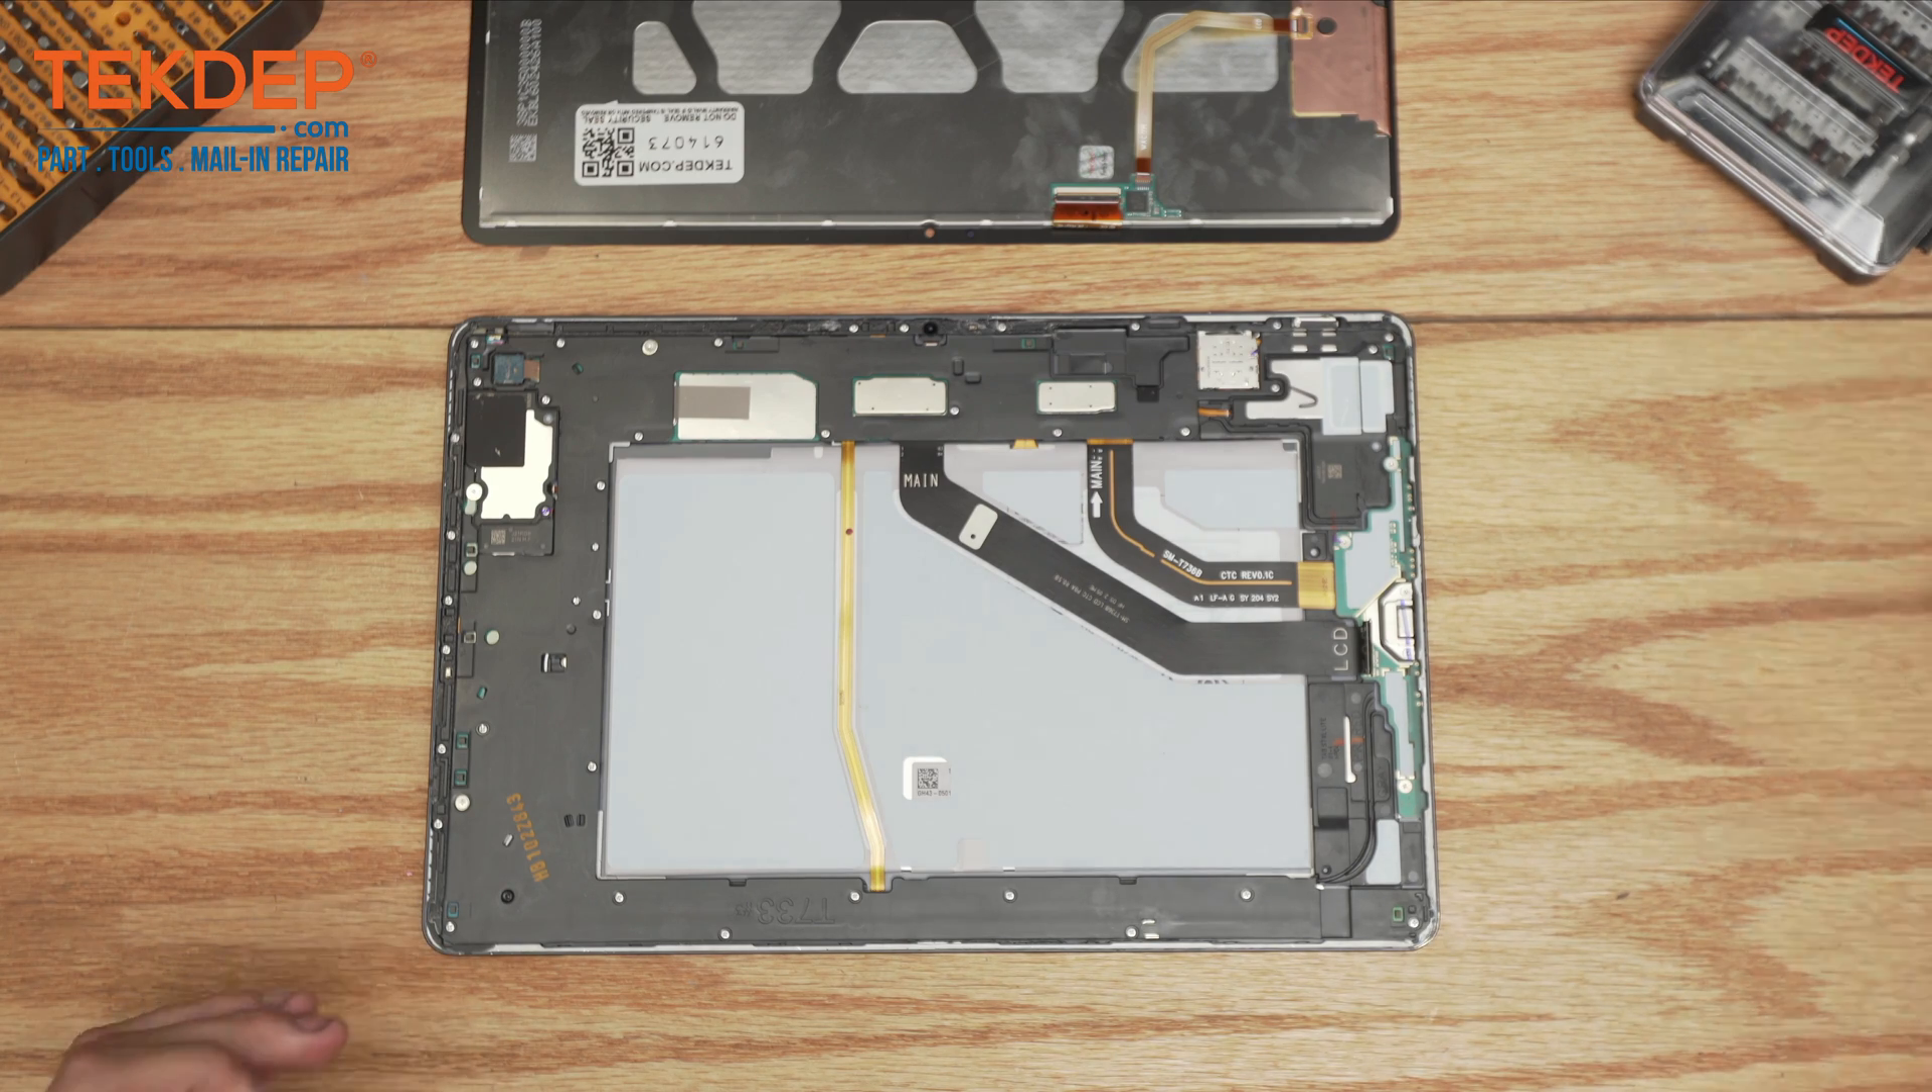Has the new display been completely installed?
No.